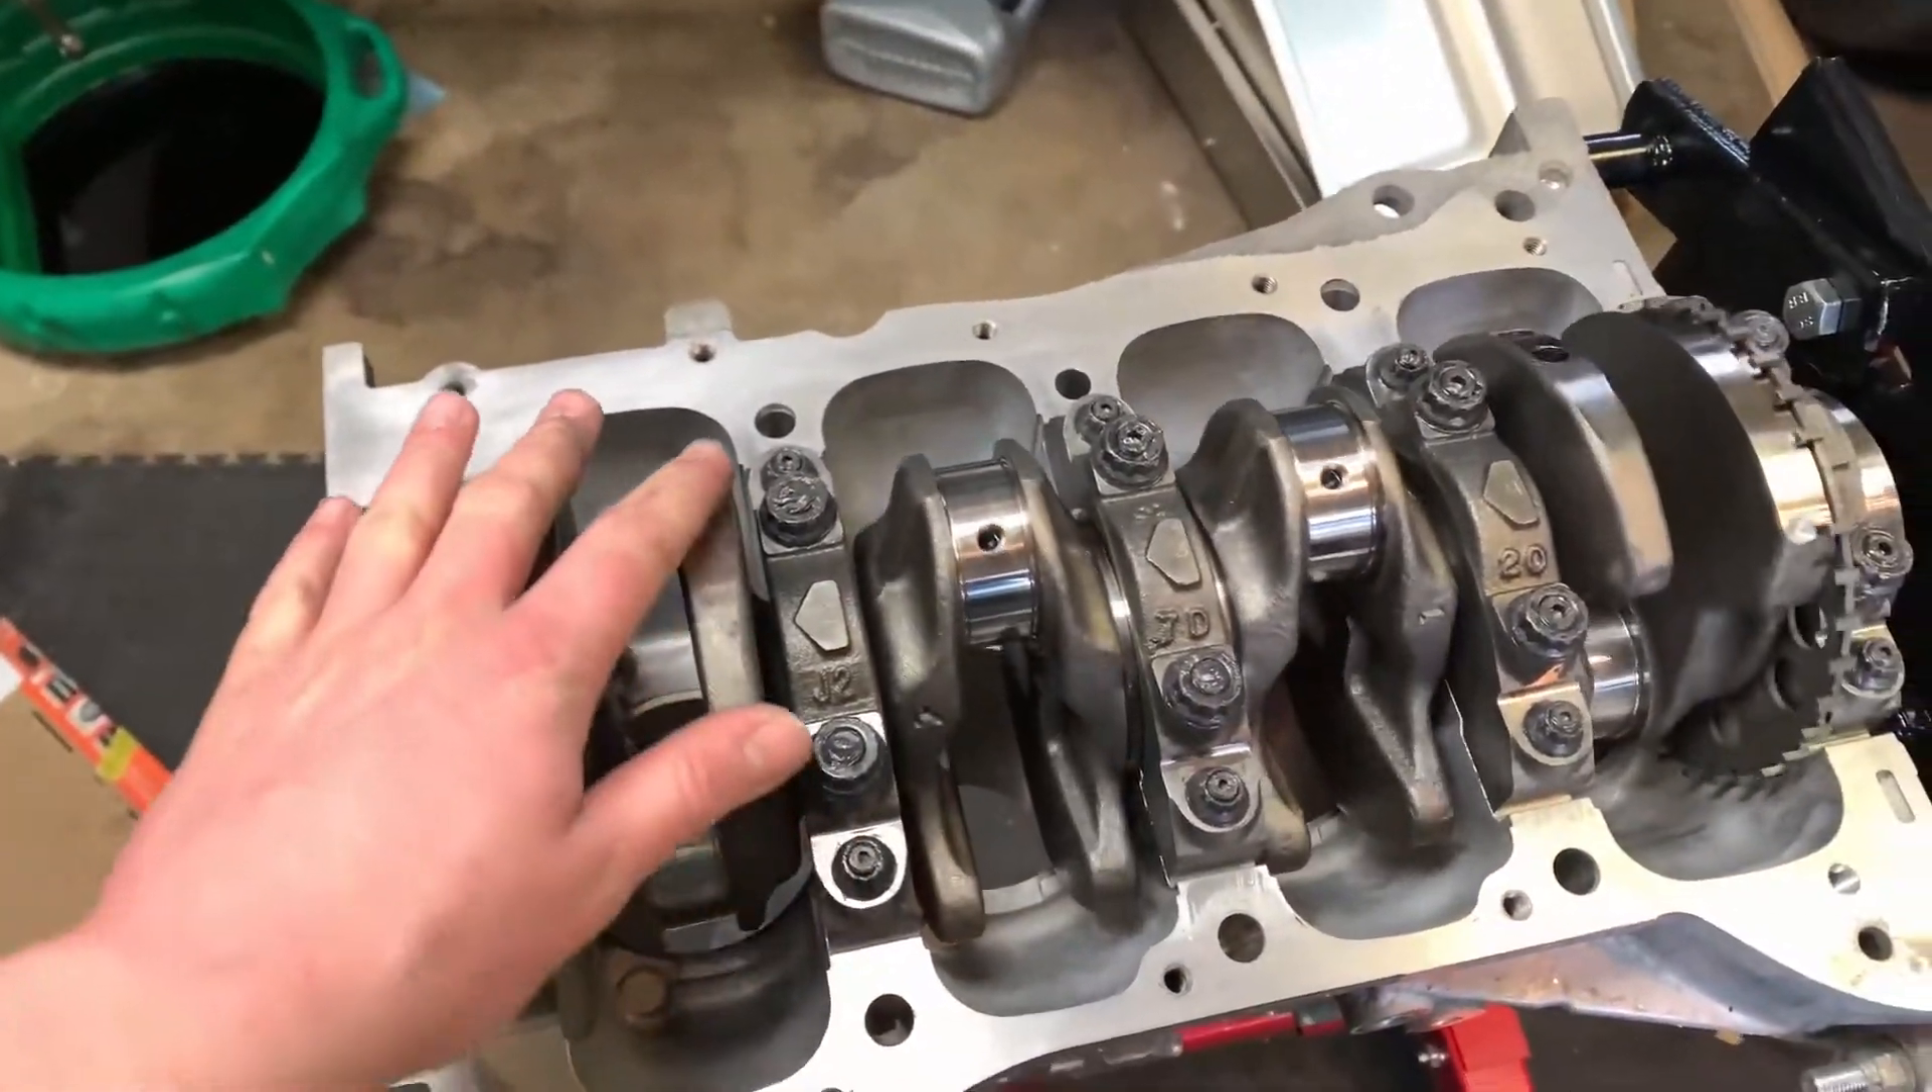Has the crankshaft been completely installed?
Yes.